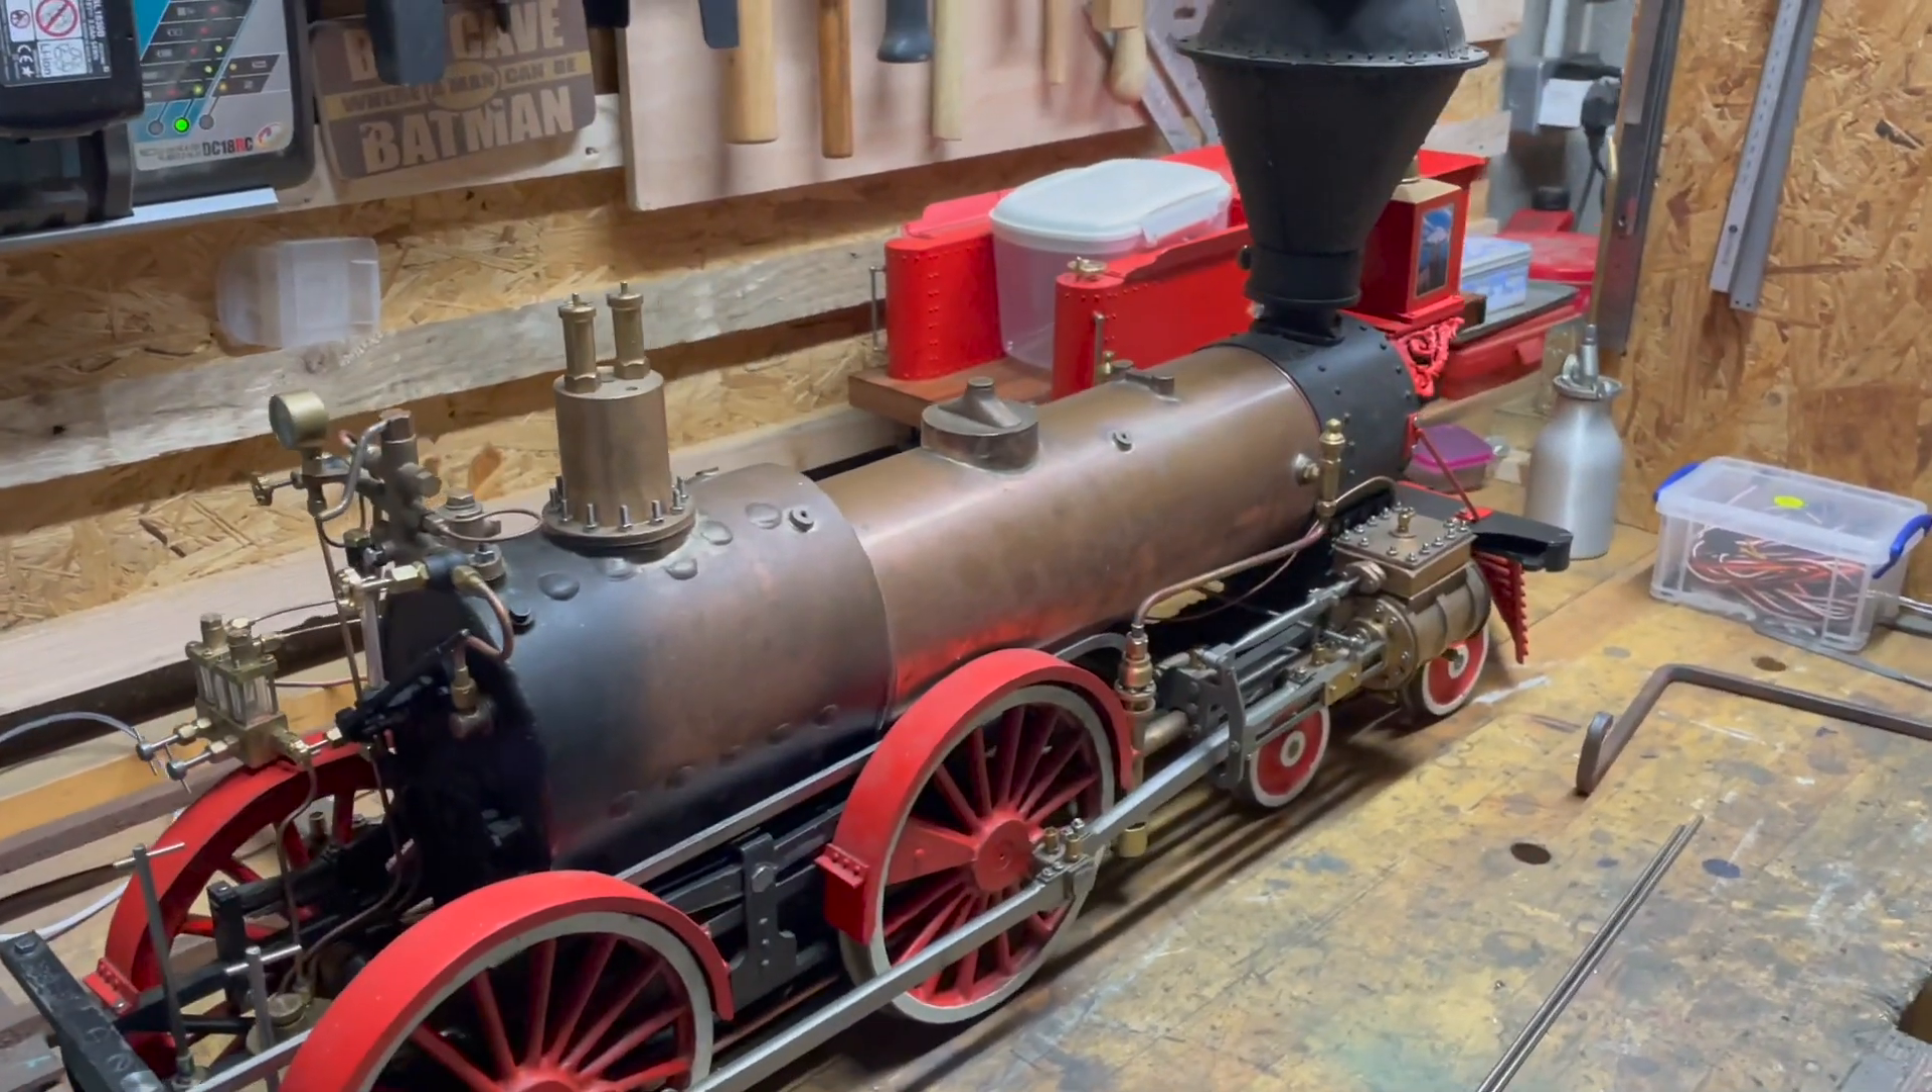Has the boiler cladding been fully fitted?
No.